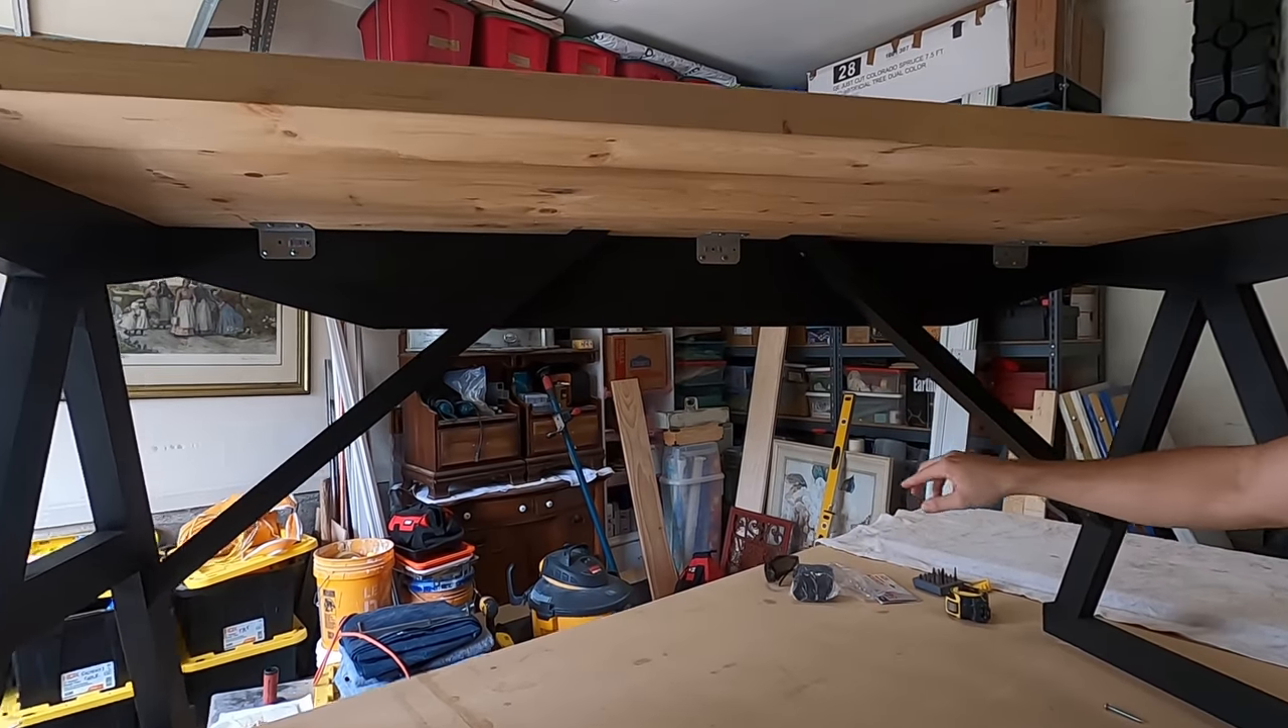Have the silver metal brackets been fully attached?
Yes.